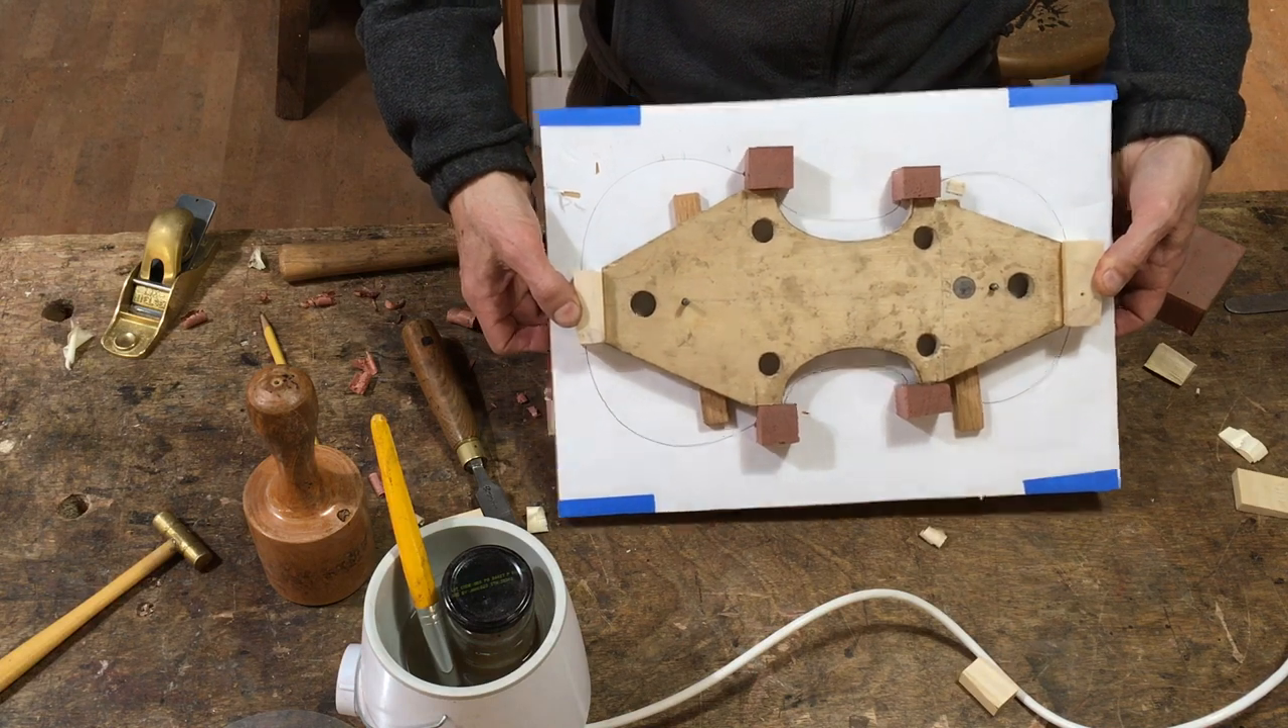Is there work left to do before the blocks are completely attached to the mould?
No.